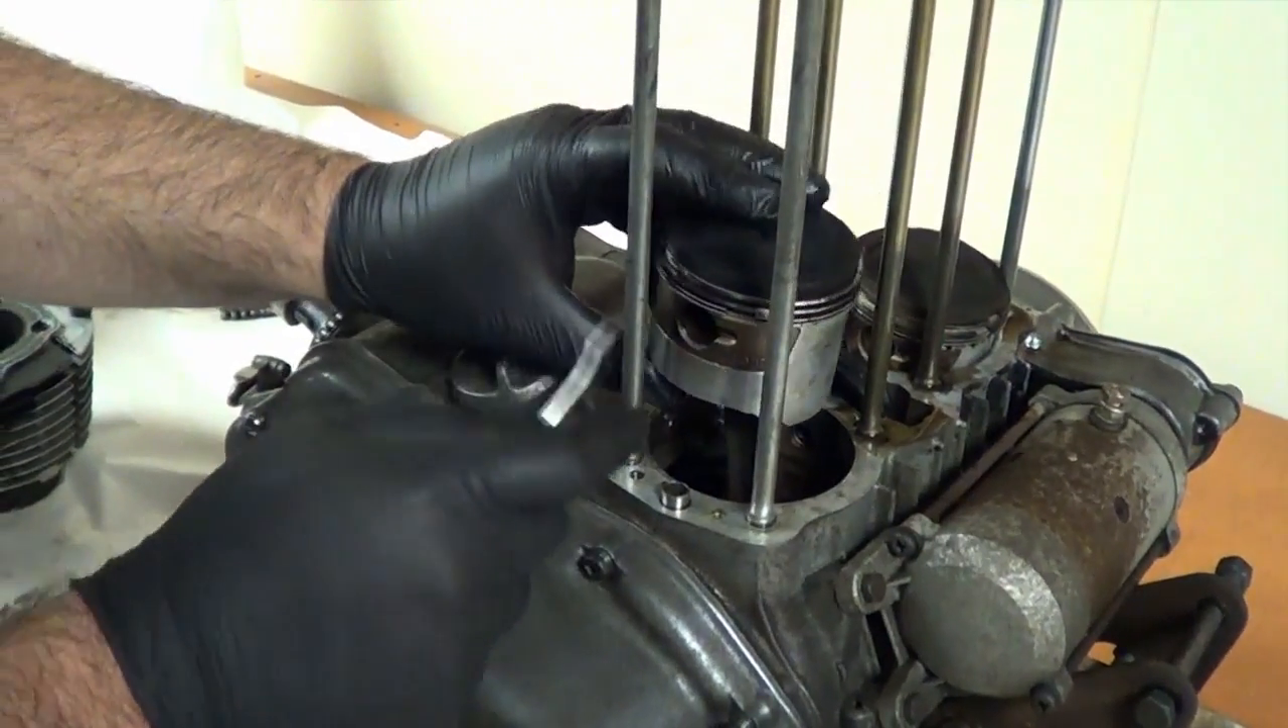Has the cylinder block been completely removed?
Yes.